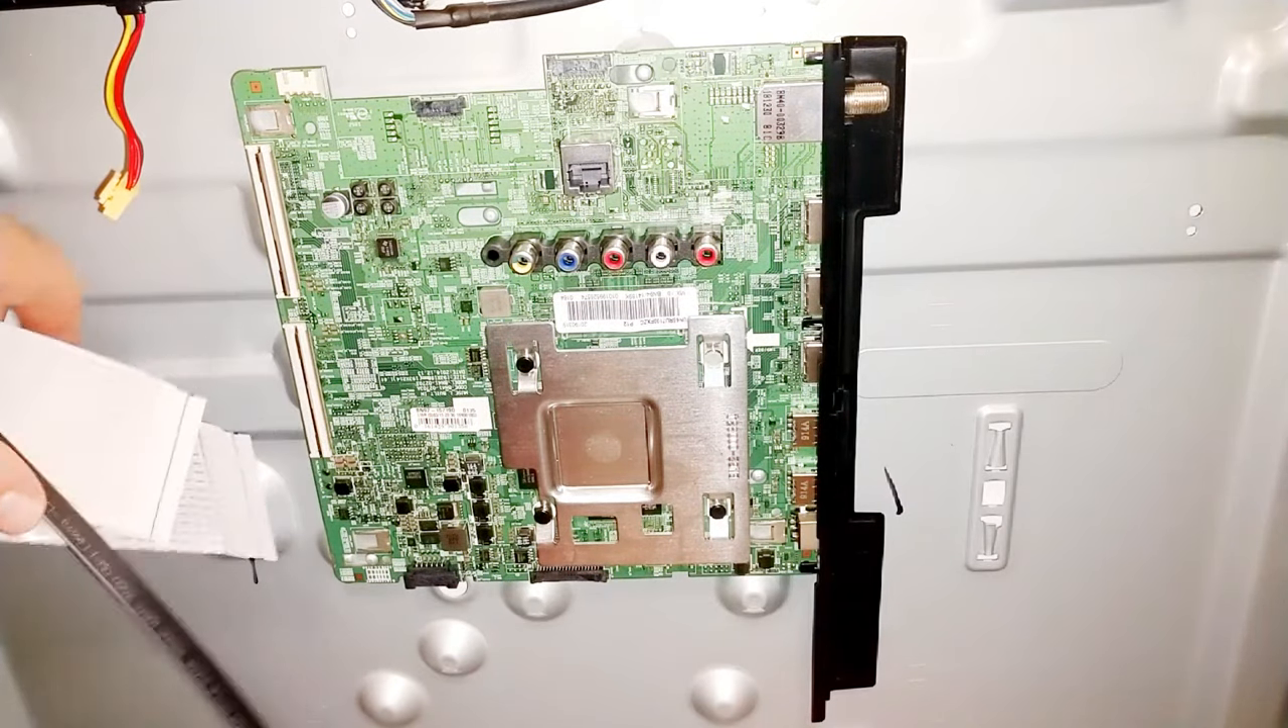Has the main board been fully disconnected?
Yes.